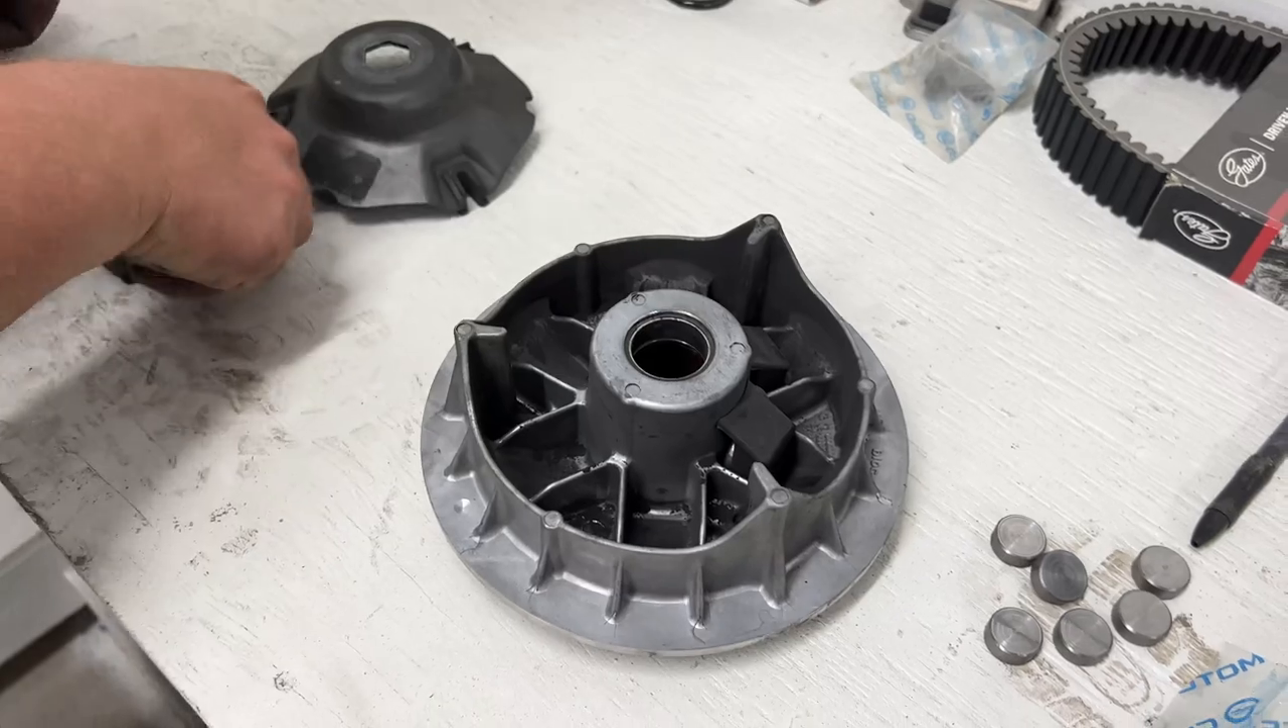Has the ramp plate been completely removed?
Yes.